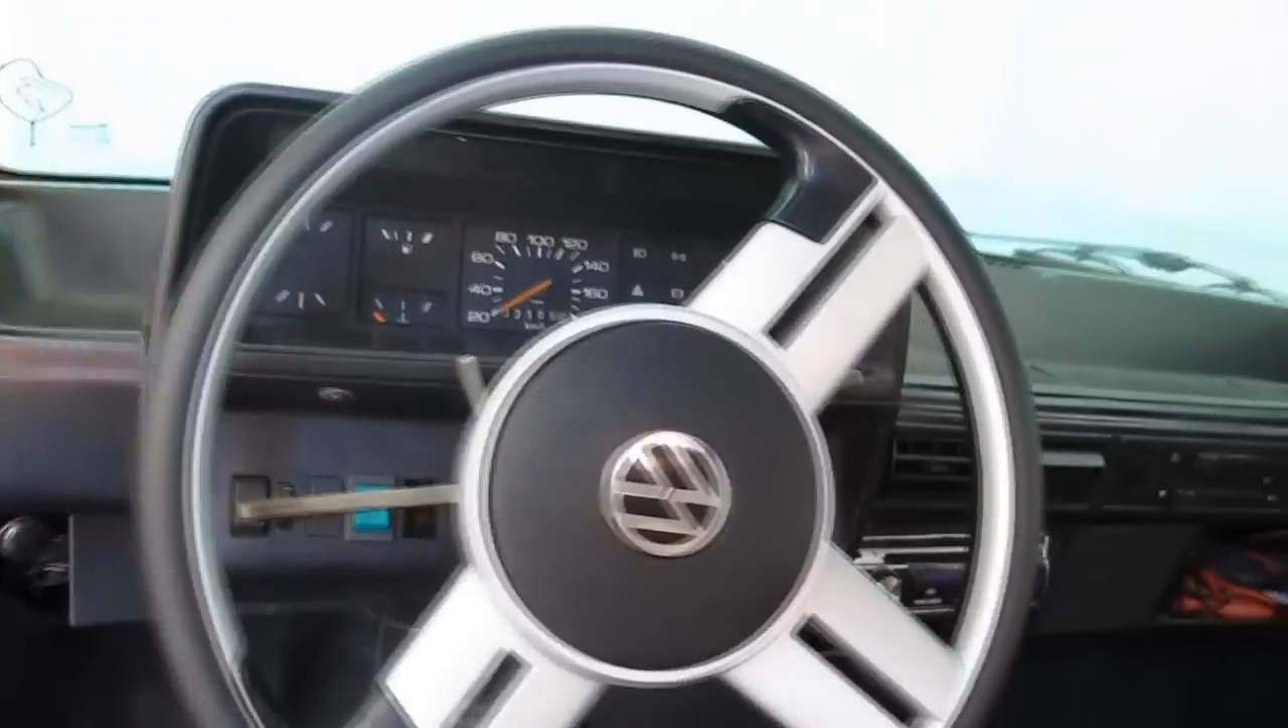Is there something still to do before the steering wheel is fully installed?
No.